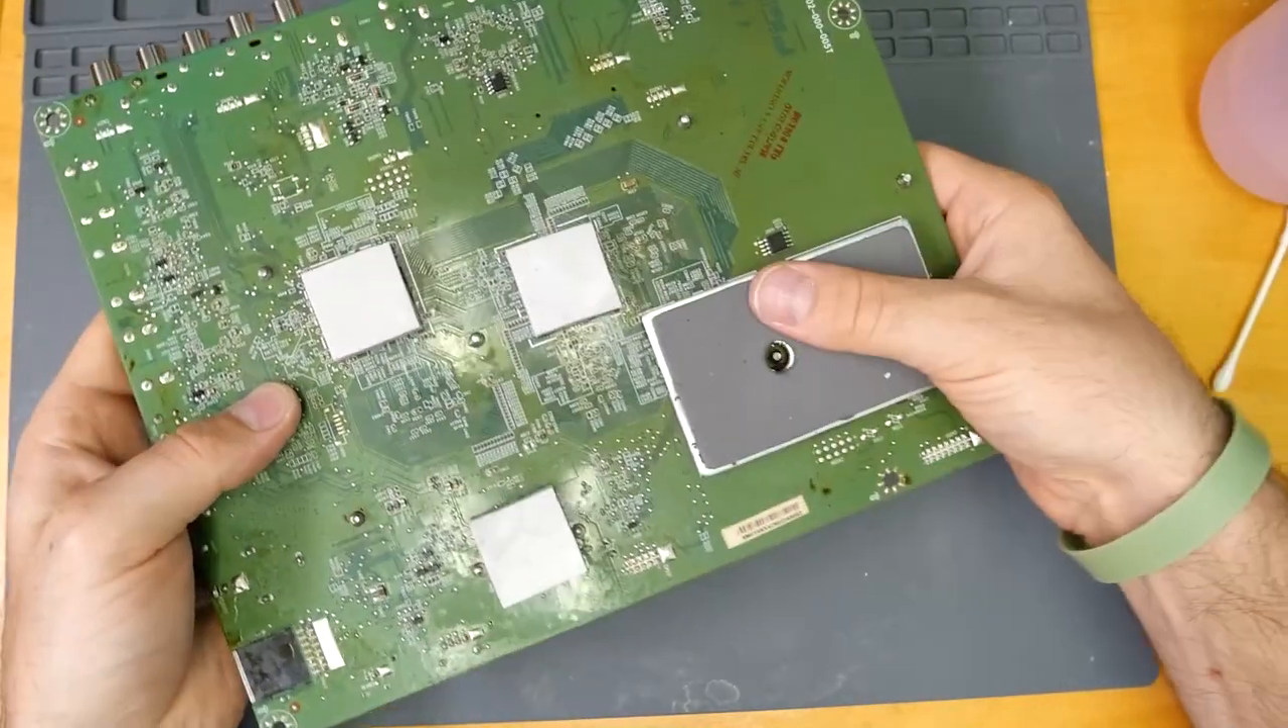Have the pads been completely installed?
Yes.